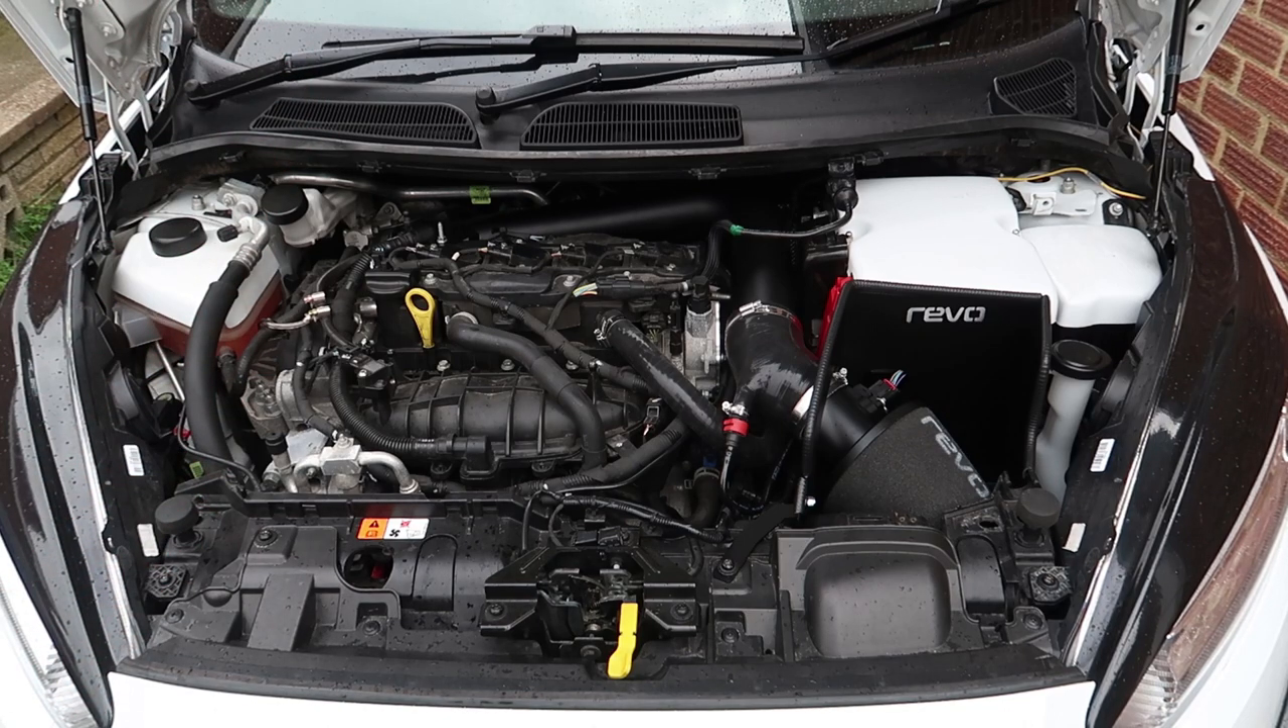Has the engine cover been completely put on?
No.